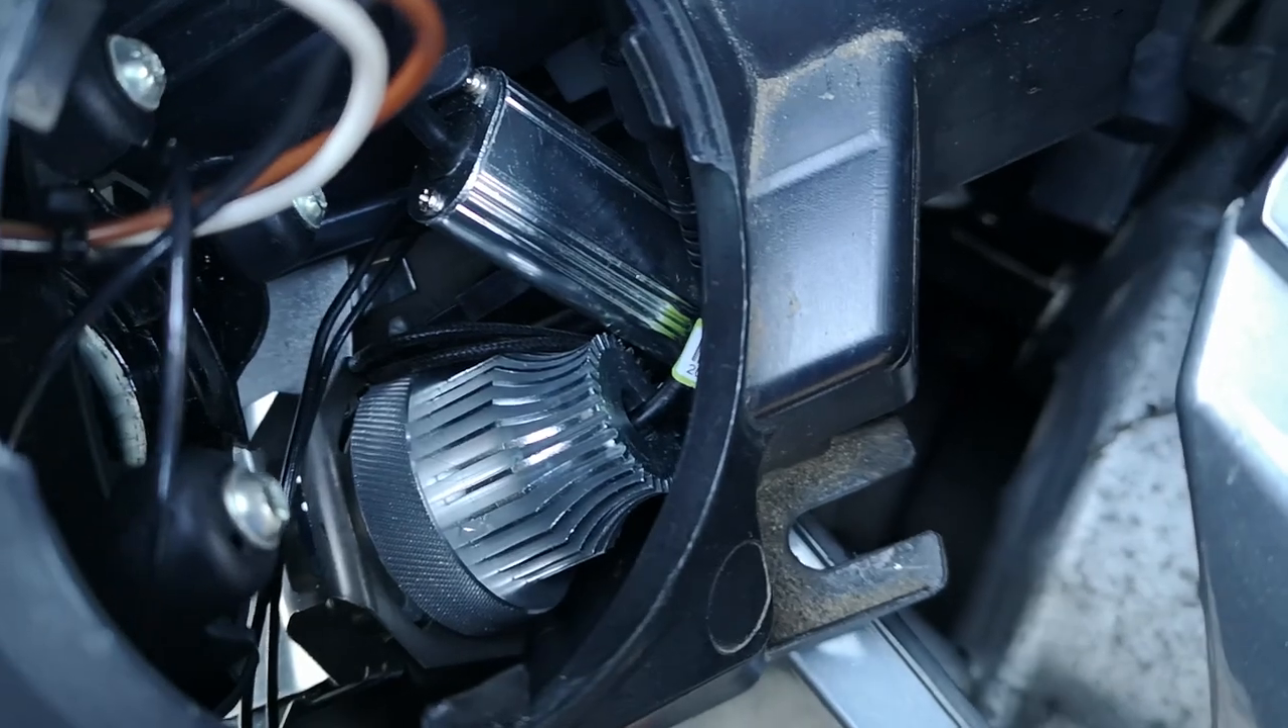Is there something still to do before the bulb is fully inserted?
No.